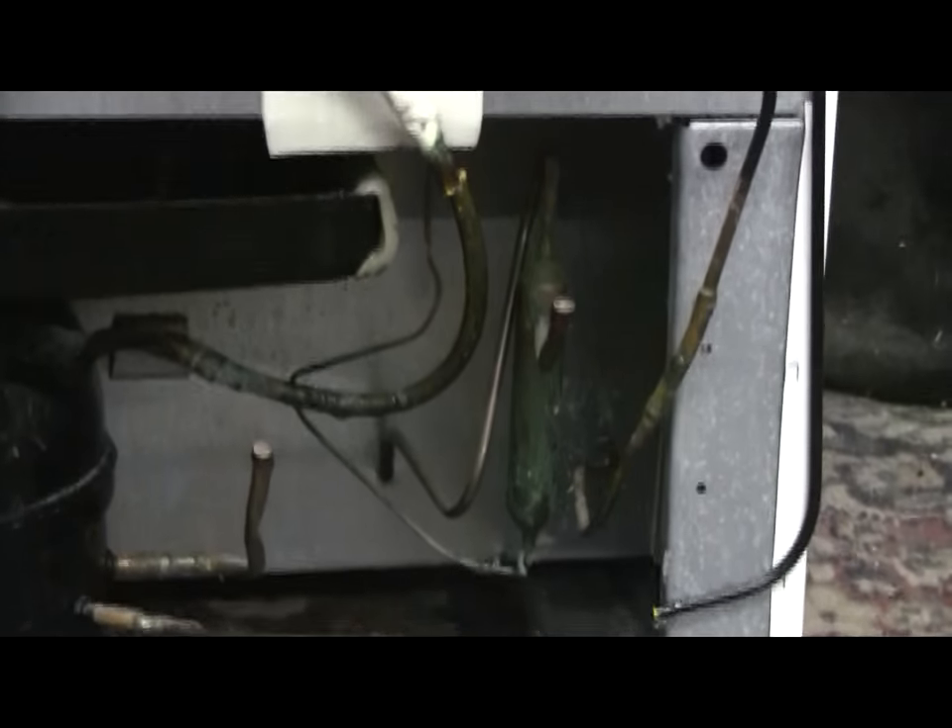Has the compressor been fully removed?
No.